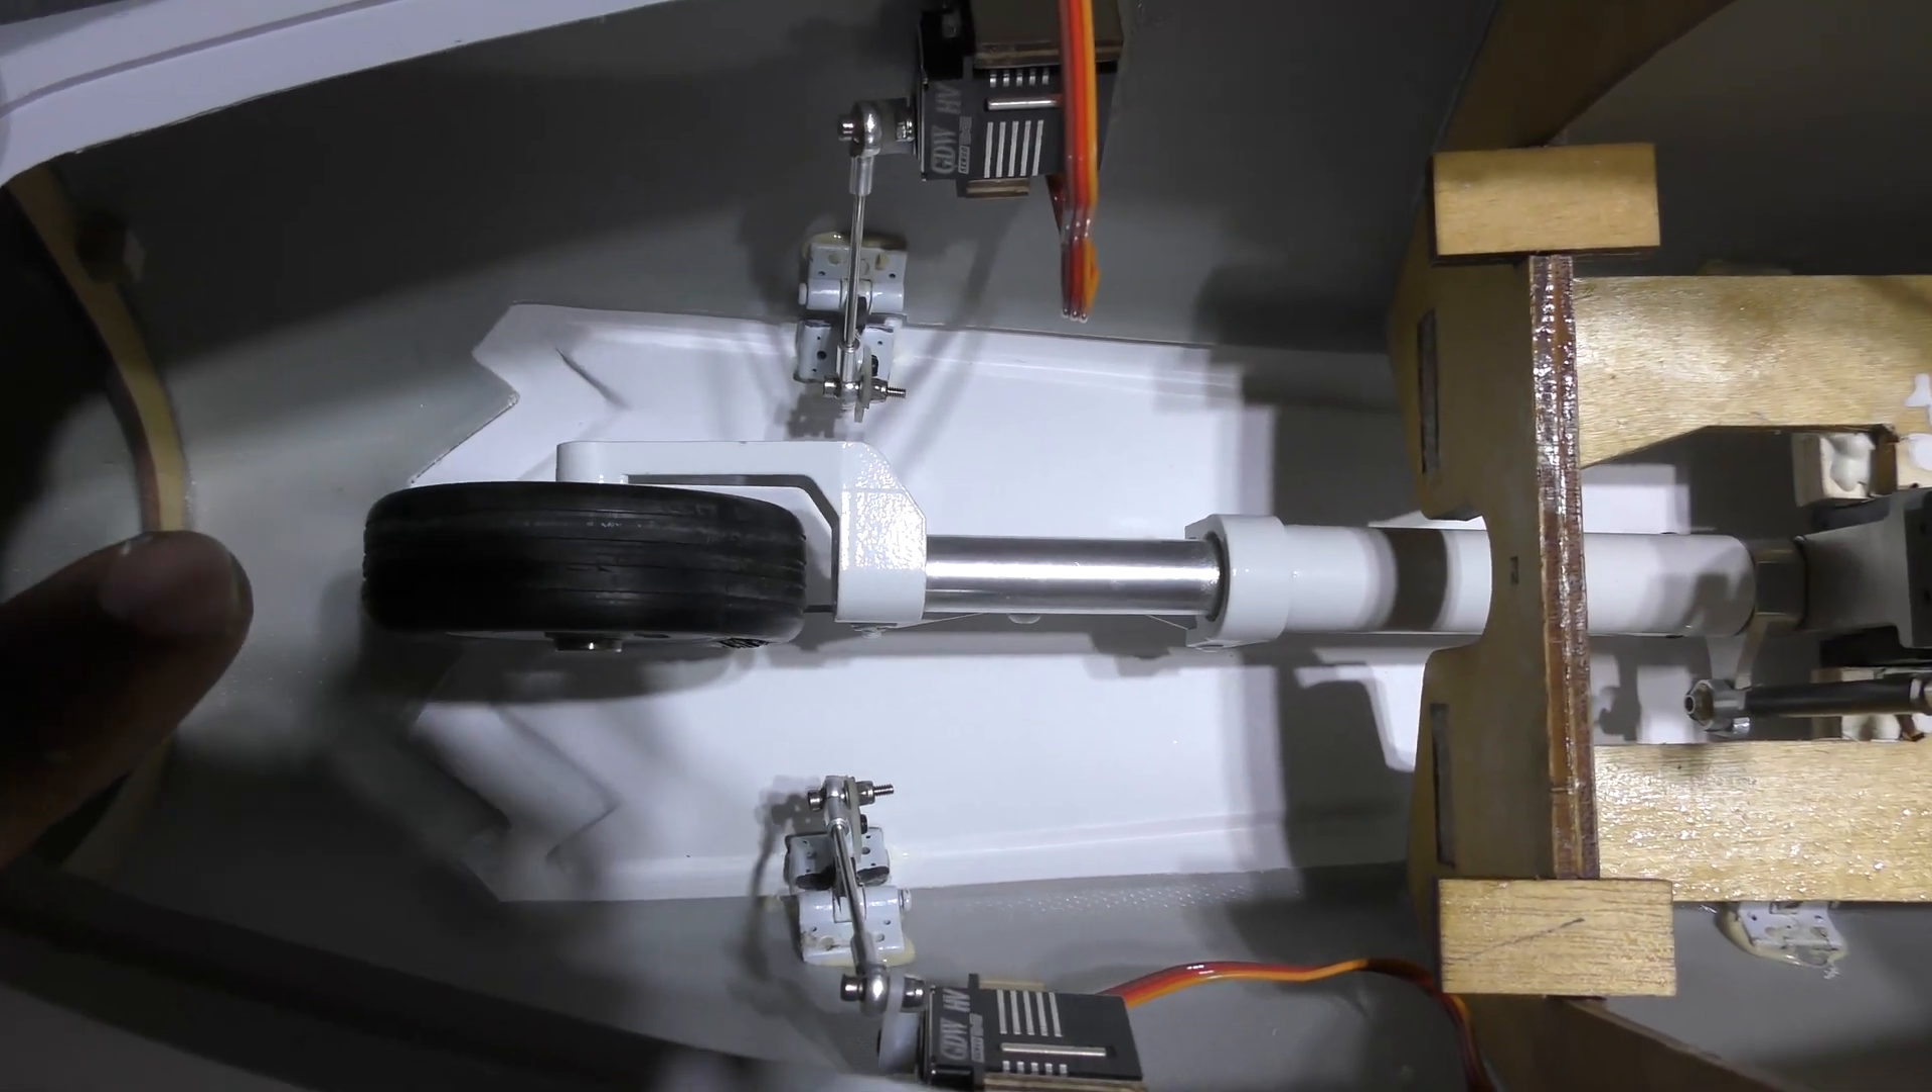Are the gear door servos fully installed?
Yes.